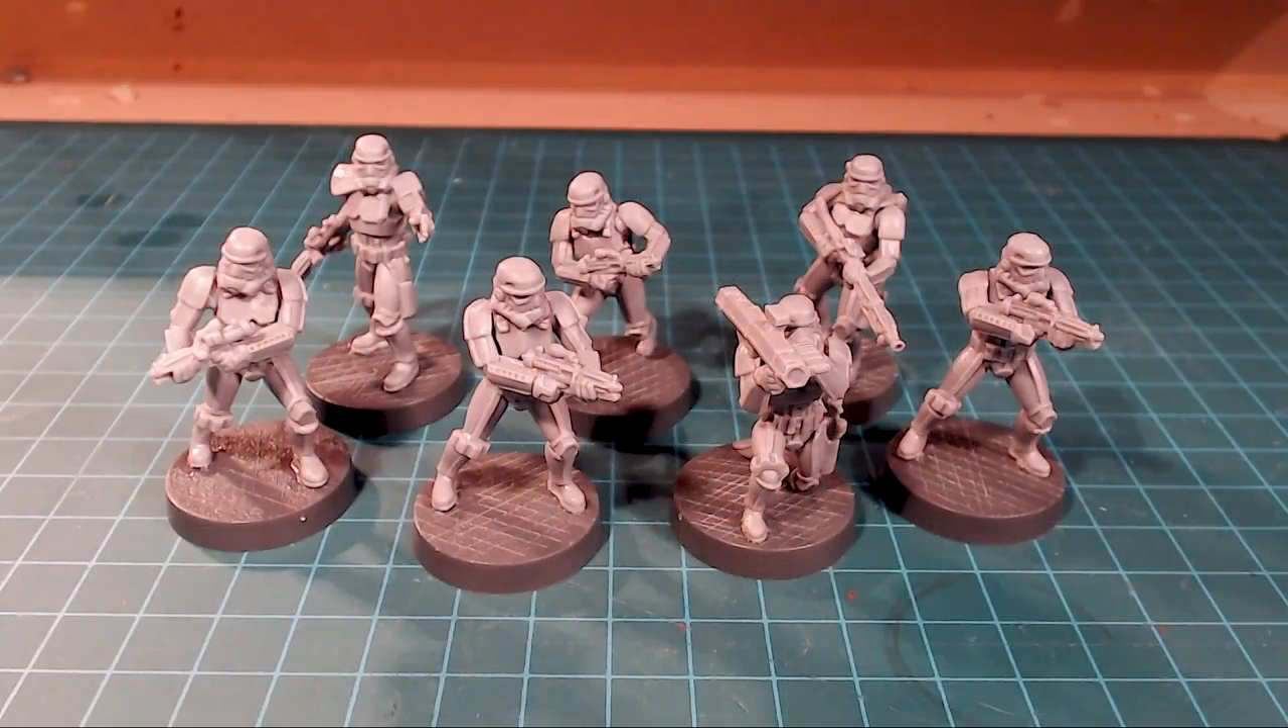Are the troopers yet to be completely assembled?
No.